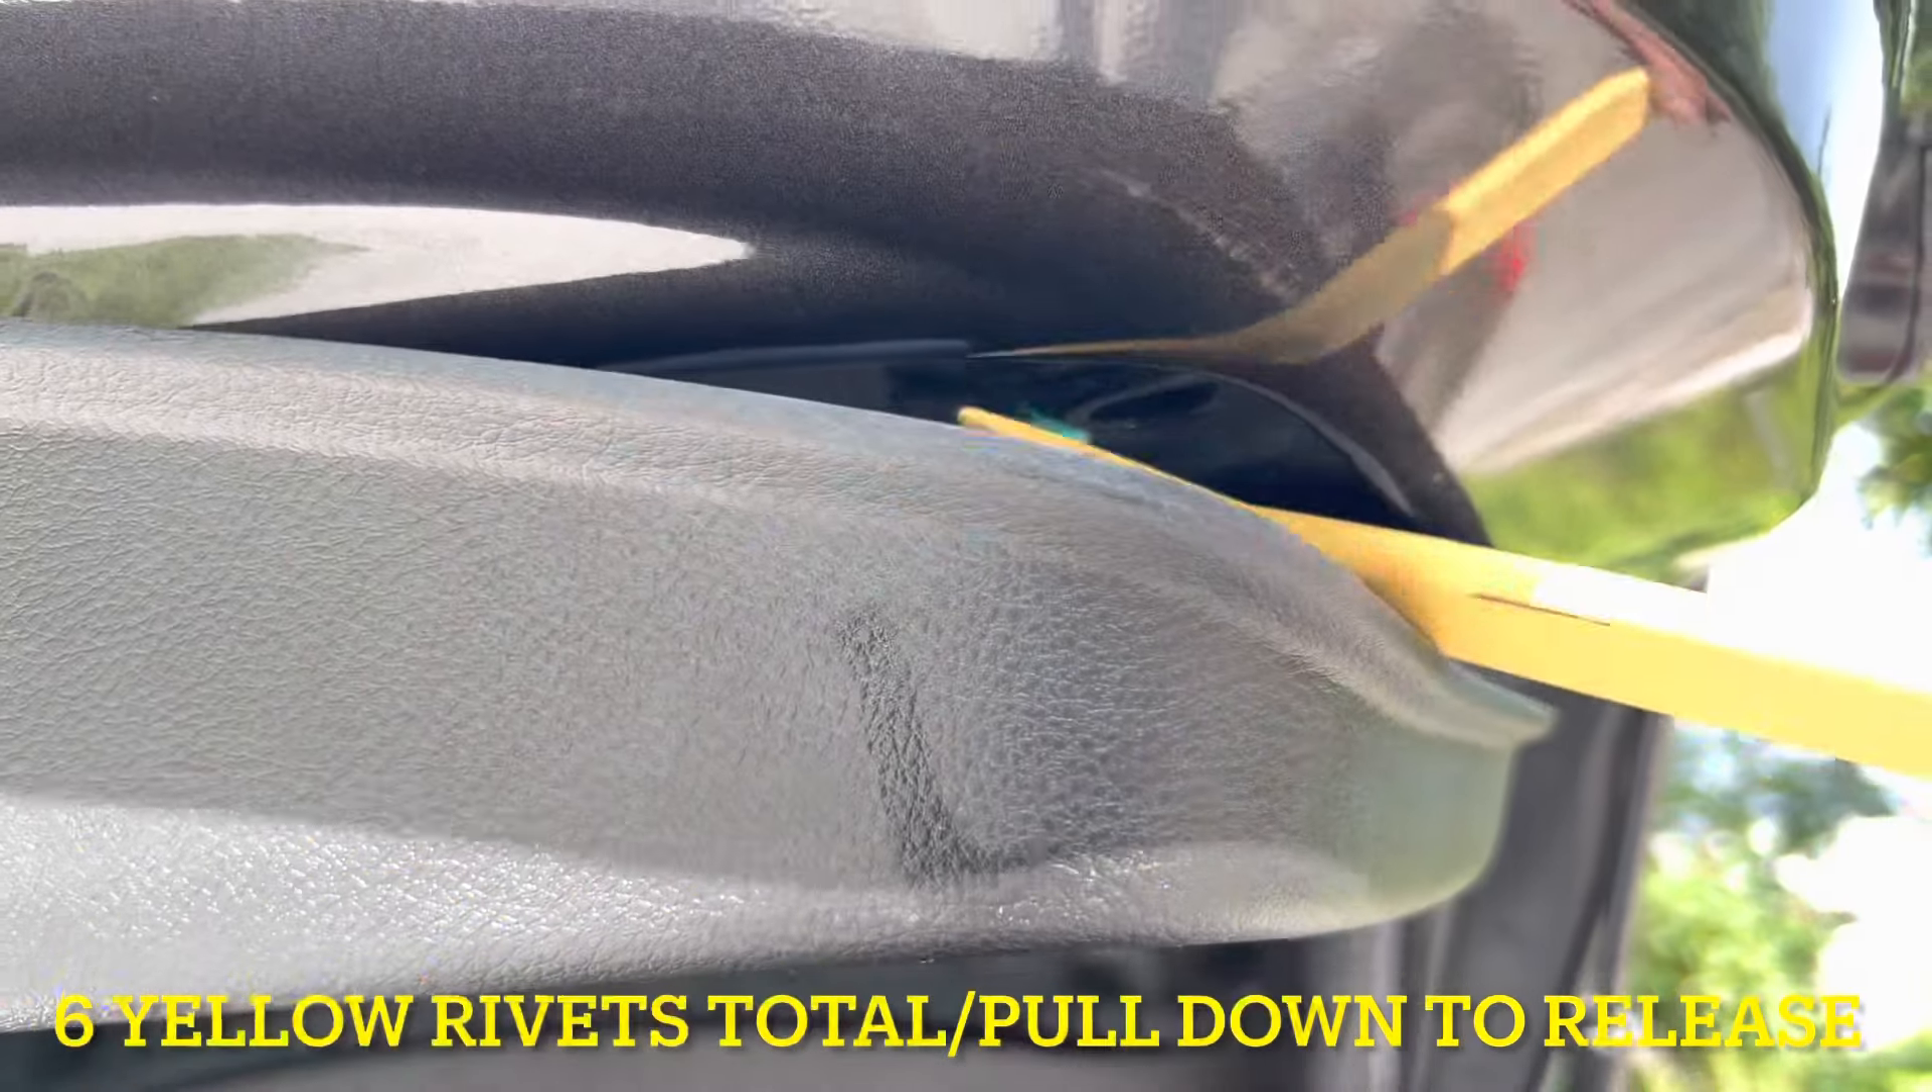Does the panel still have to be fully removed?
Yes.